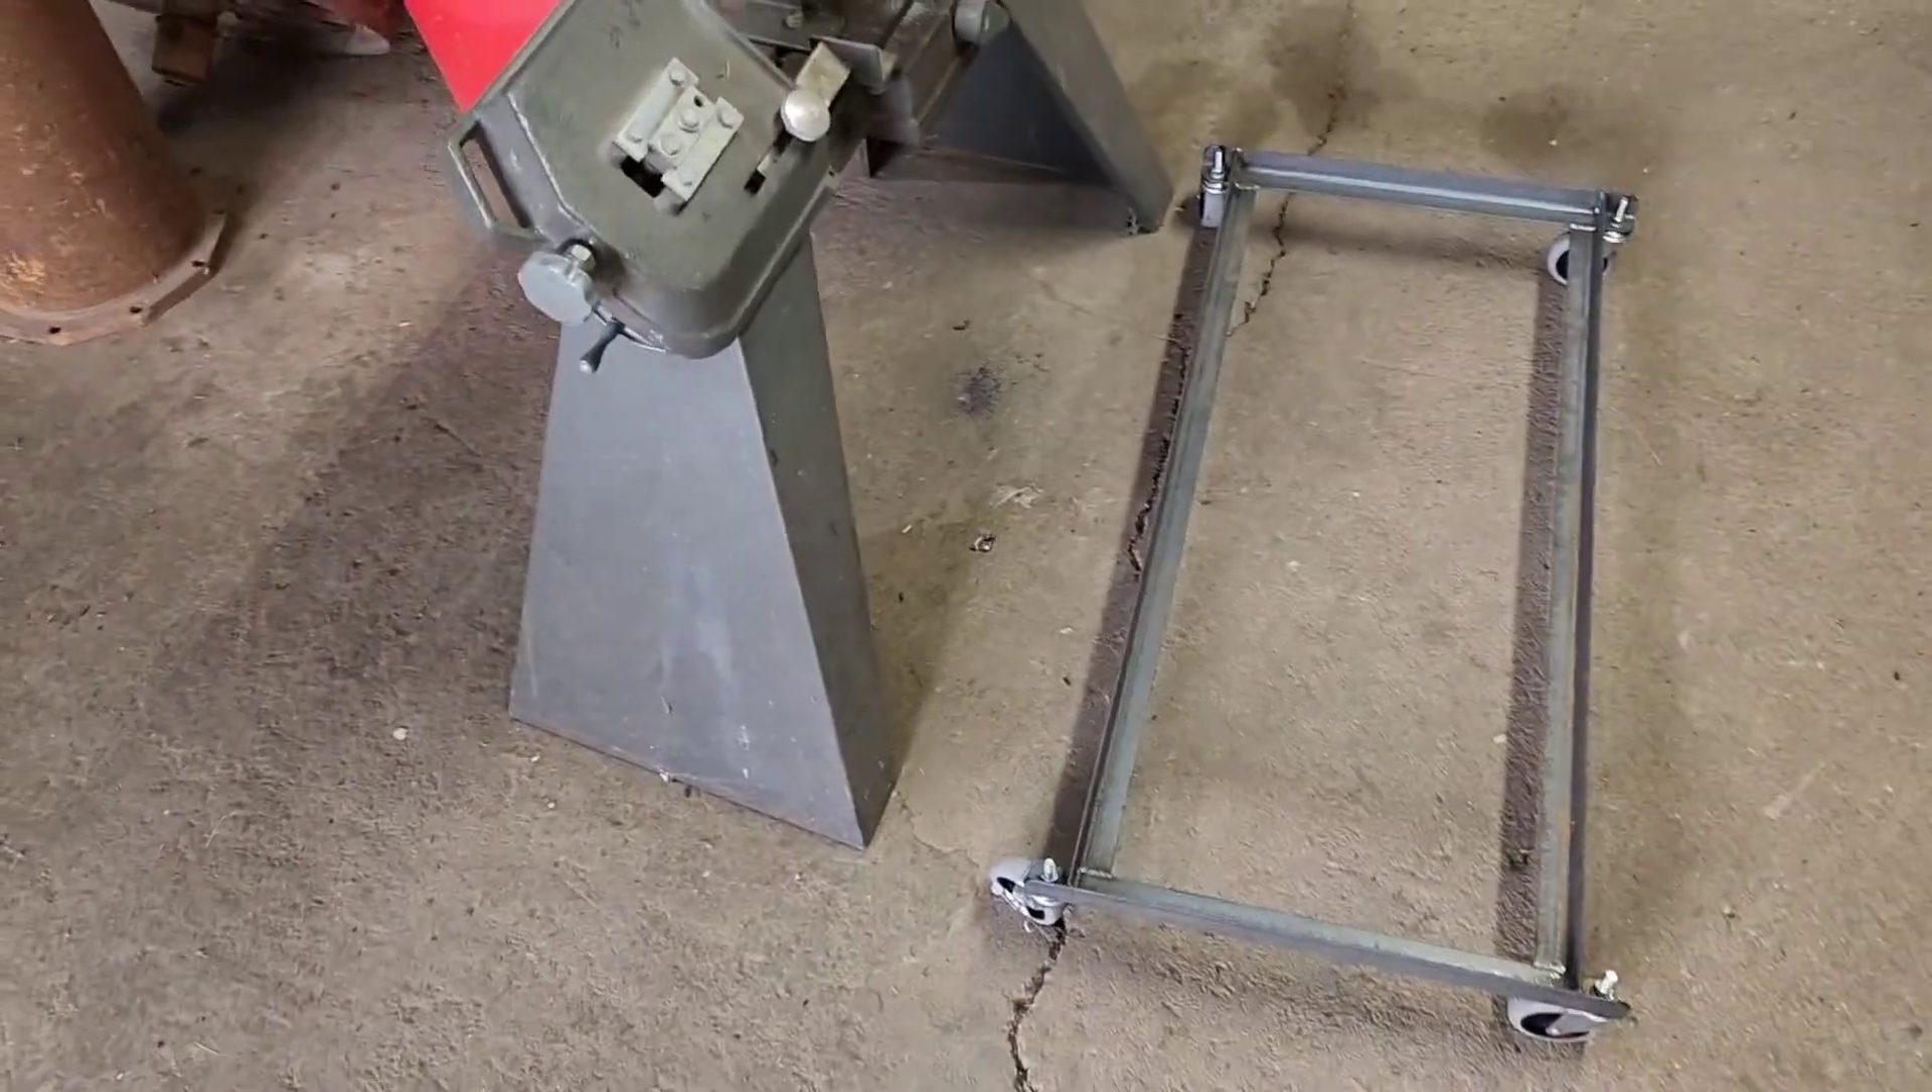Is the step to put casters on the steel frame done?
Yes.